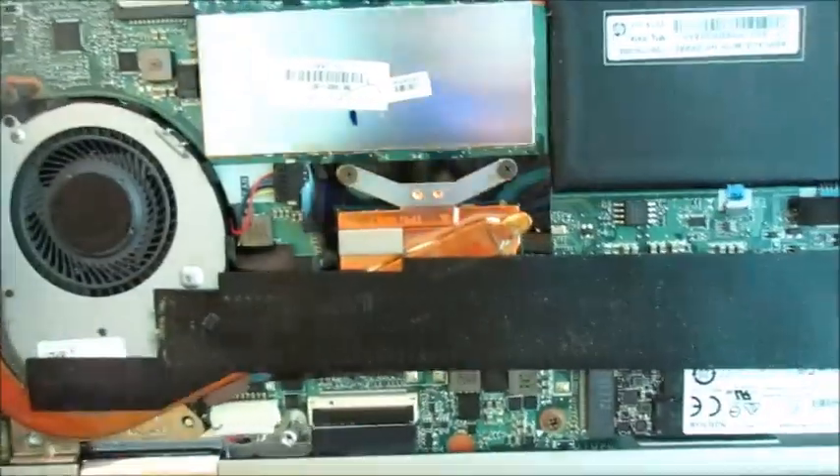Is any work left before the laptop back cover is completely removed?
No.